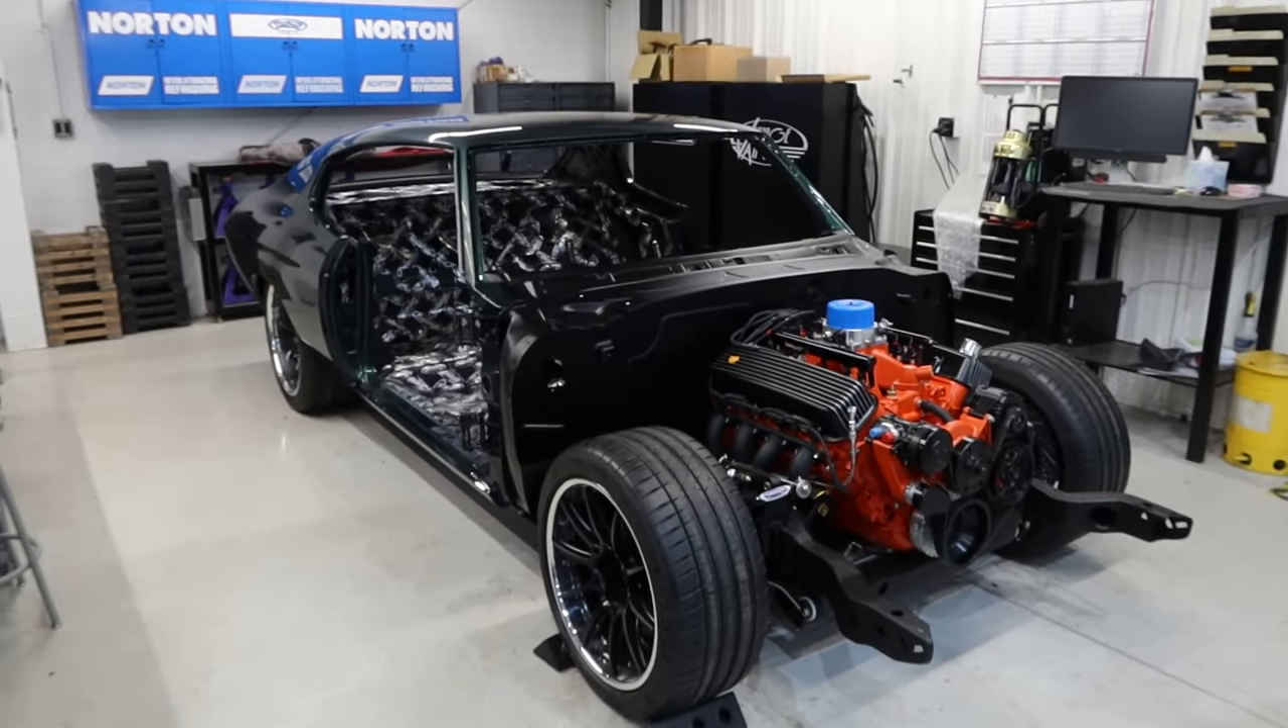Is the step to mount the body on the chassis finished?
Yes.